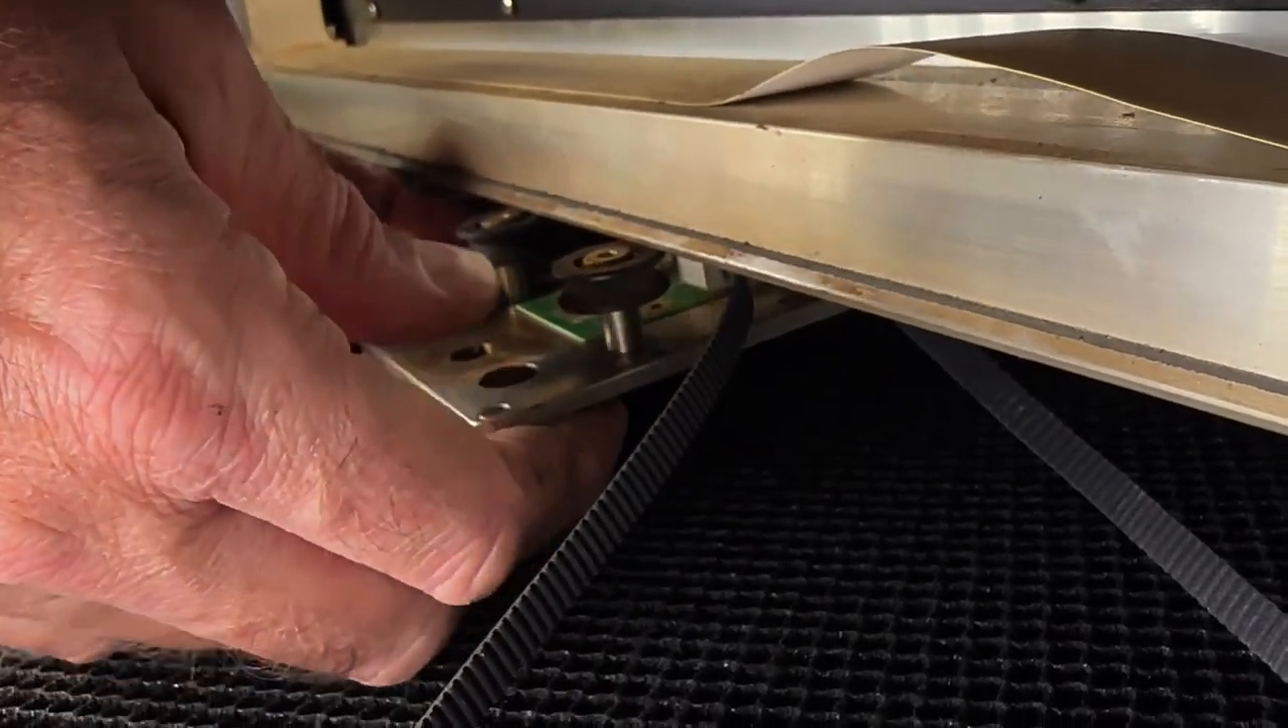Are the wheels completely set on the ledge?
No.